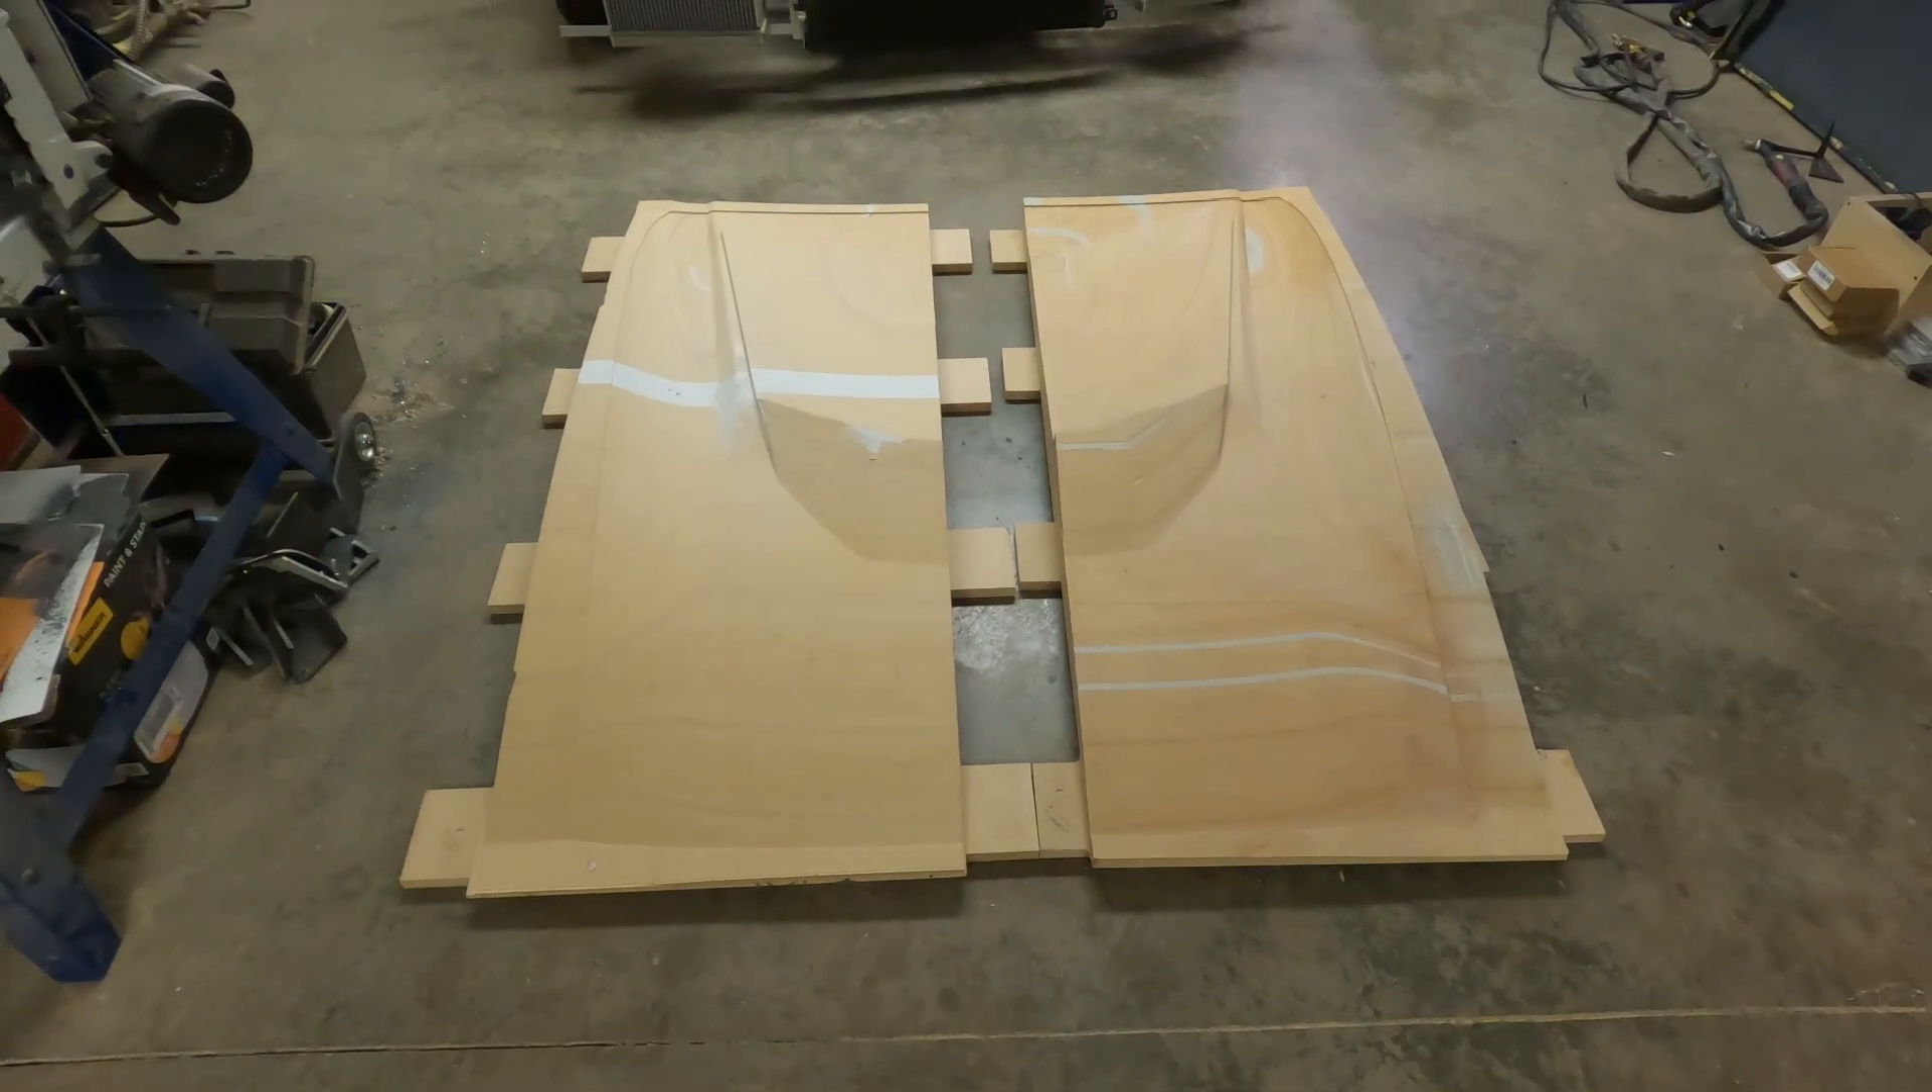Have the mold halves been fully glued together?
No.